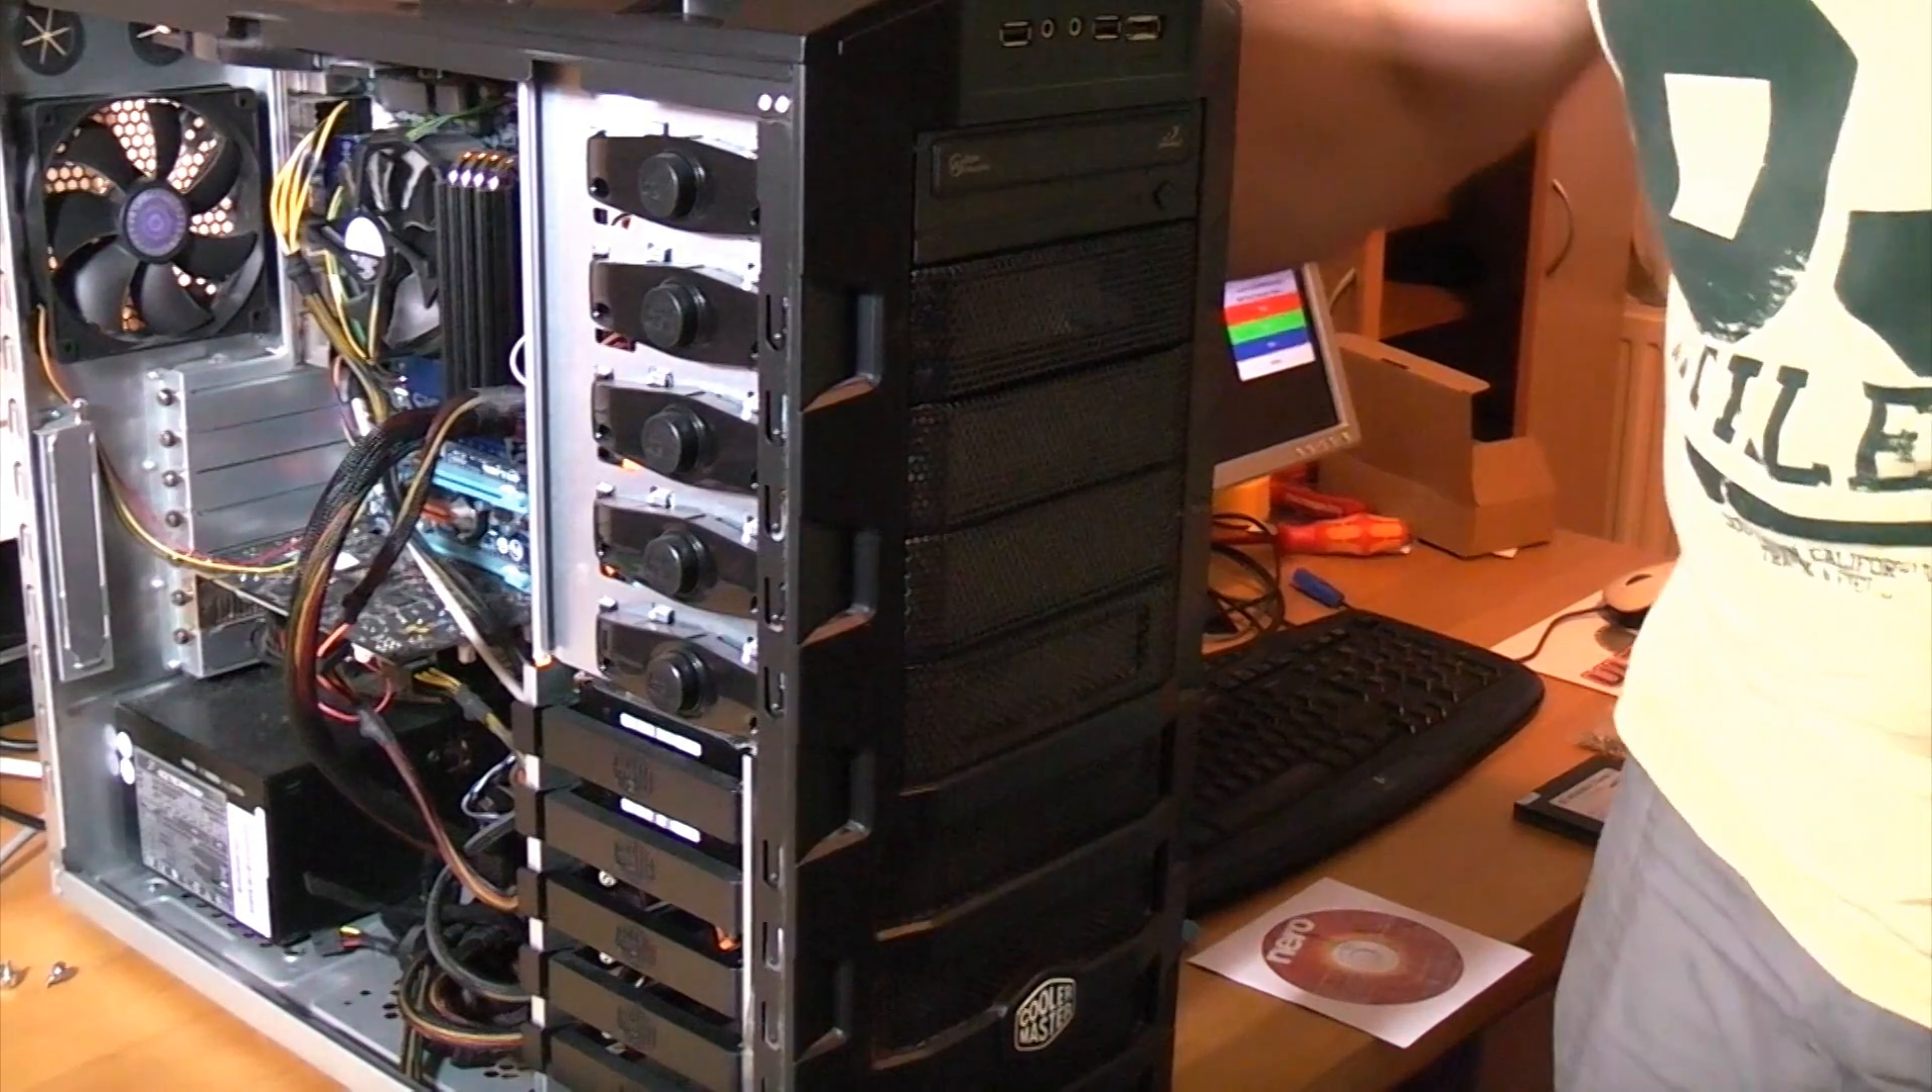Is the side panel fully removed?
Yes.